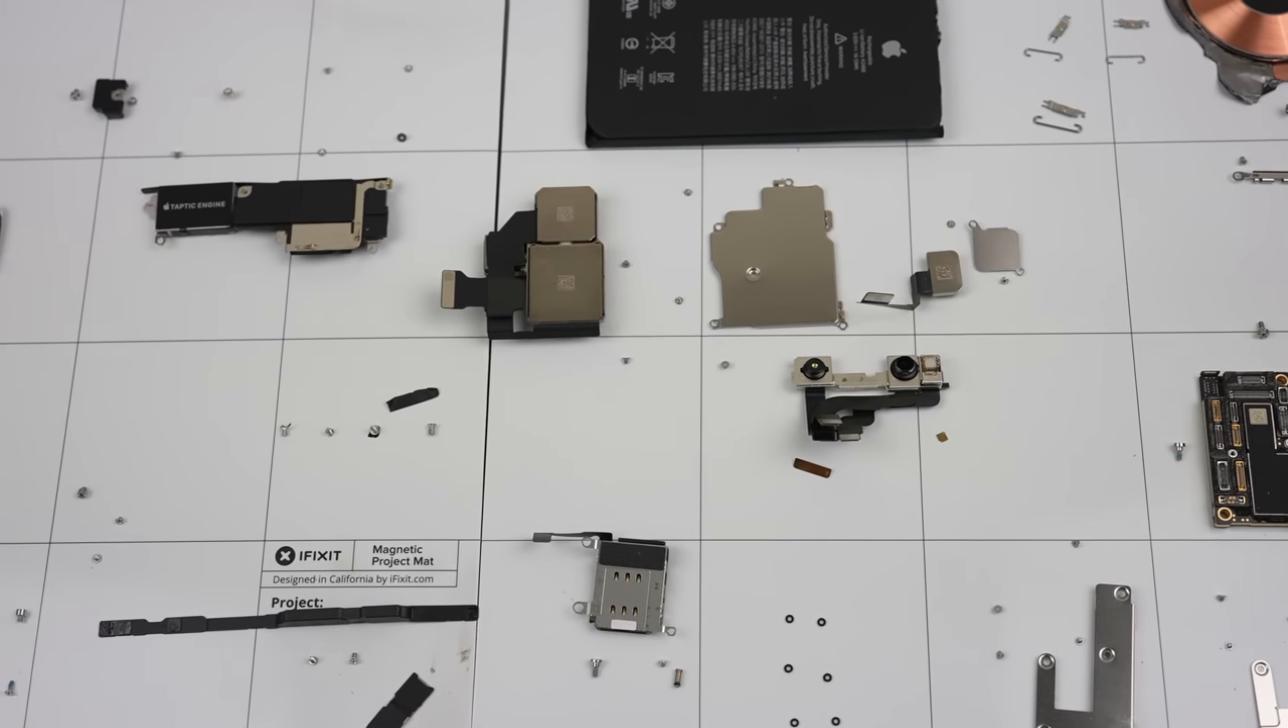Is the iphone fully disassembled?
Yes.